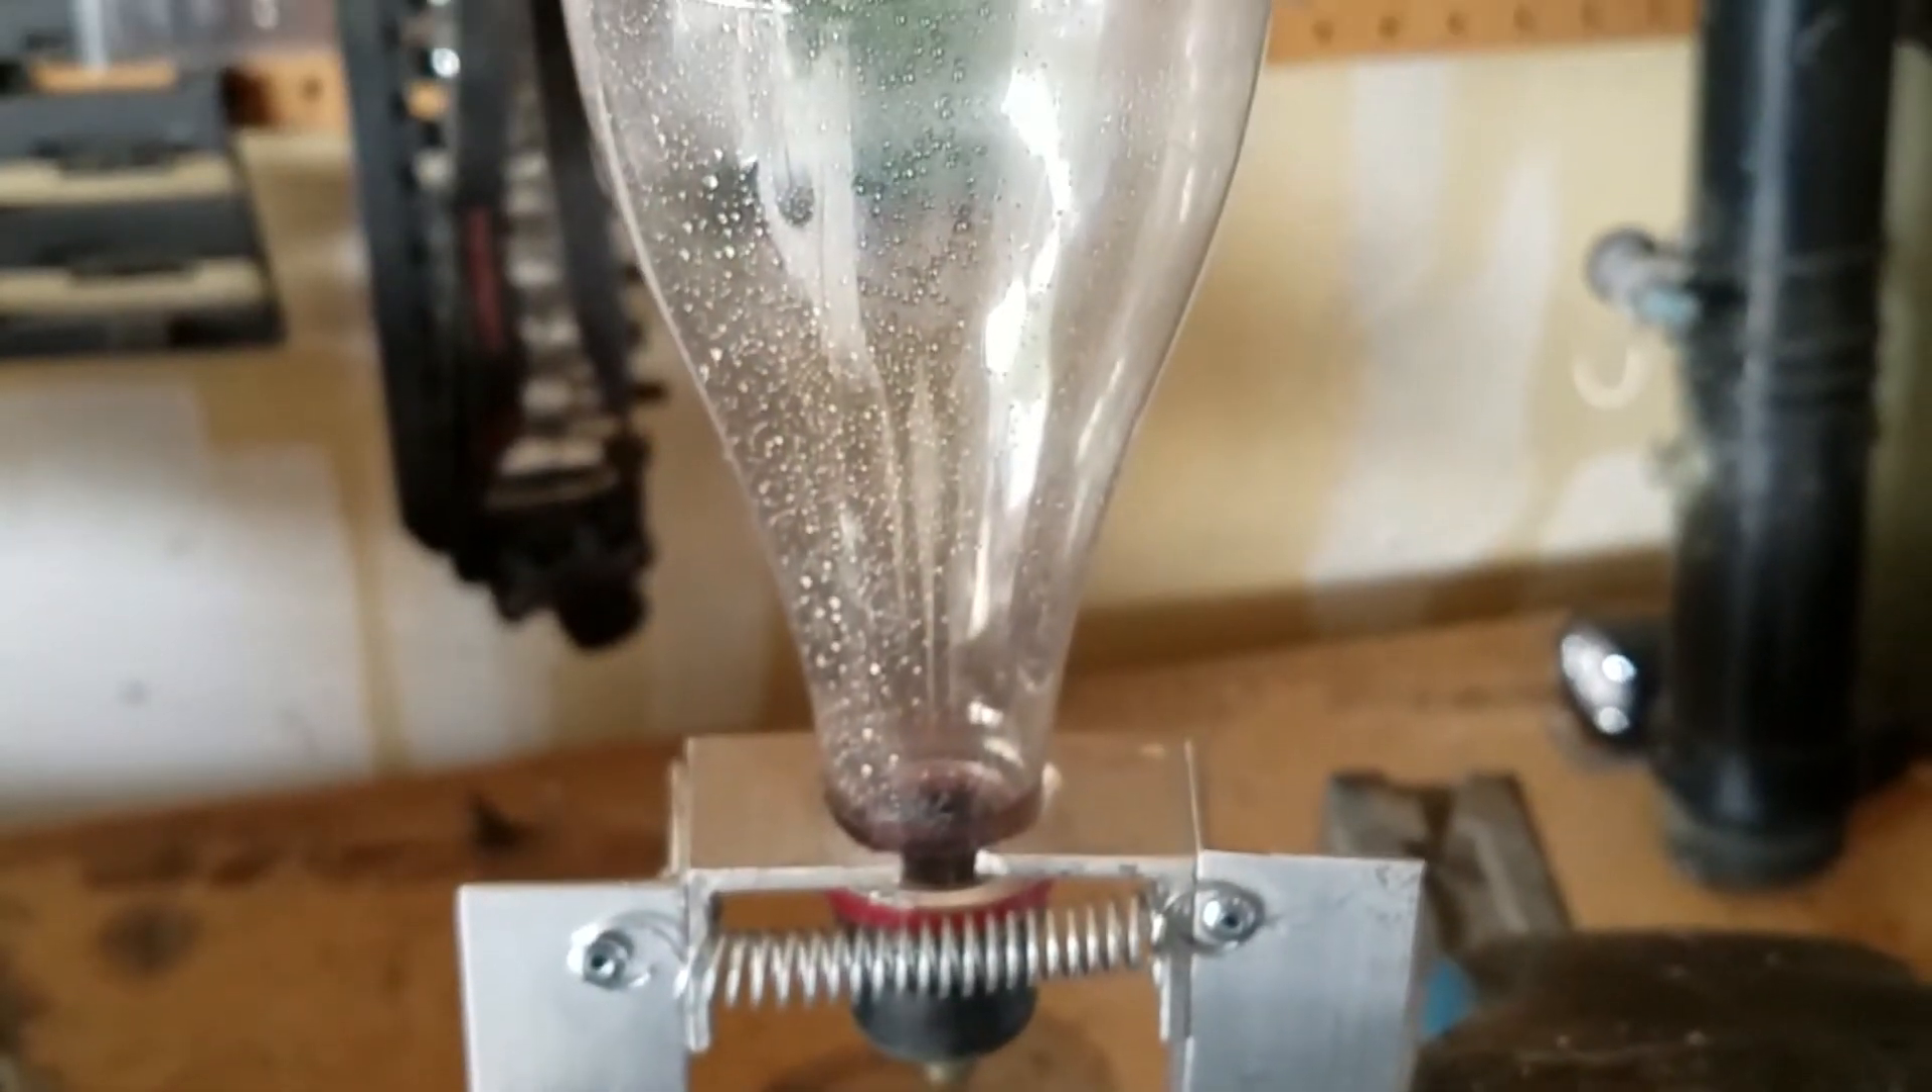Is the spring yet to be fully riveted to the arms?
No.